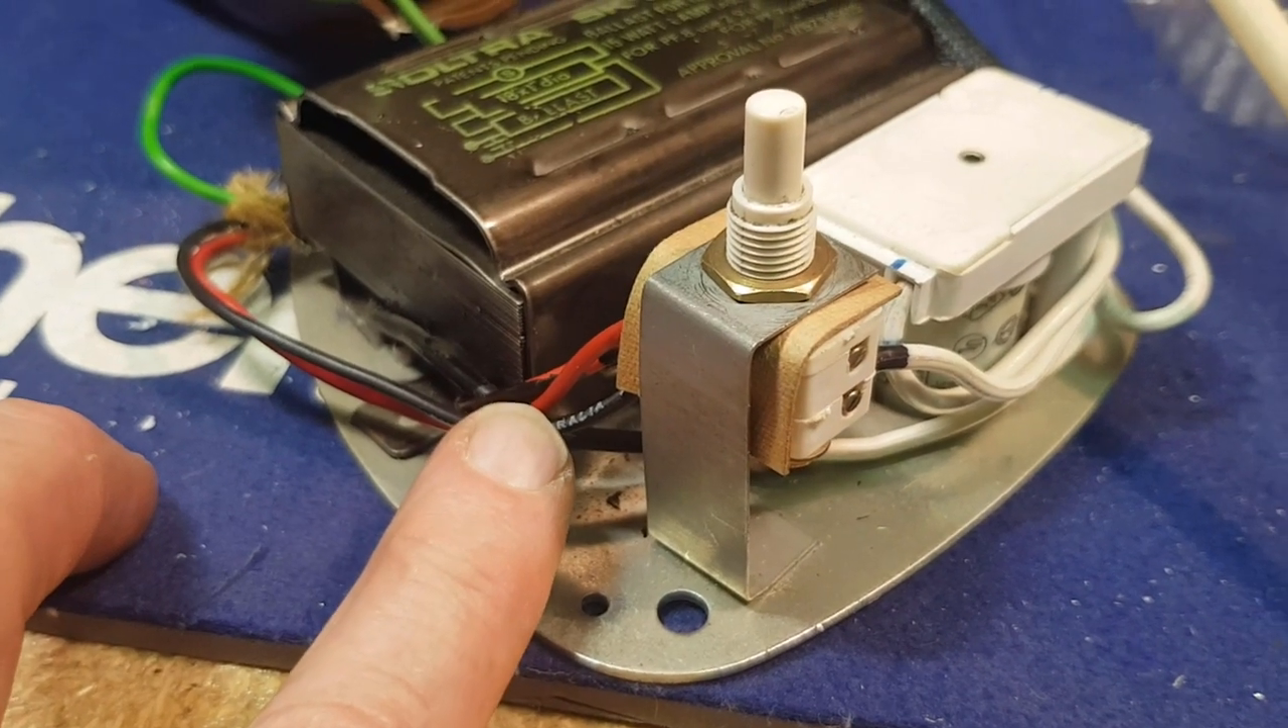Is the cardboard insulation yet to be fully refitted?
No.